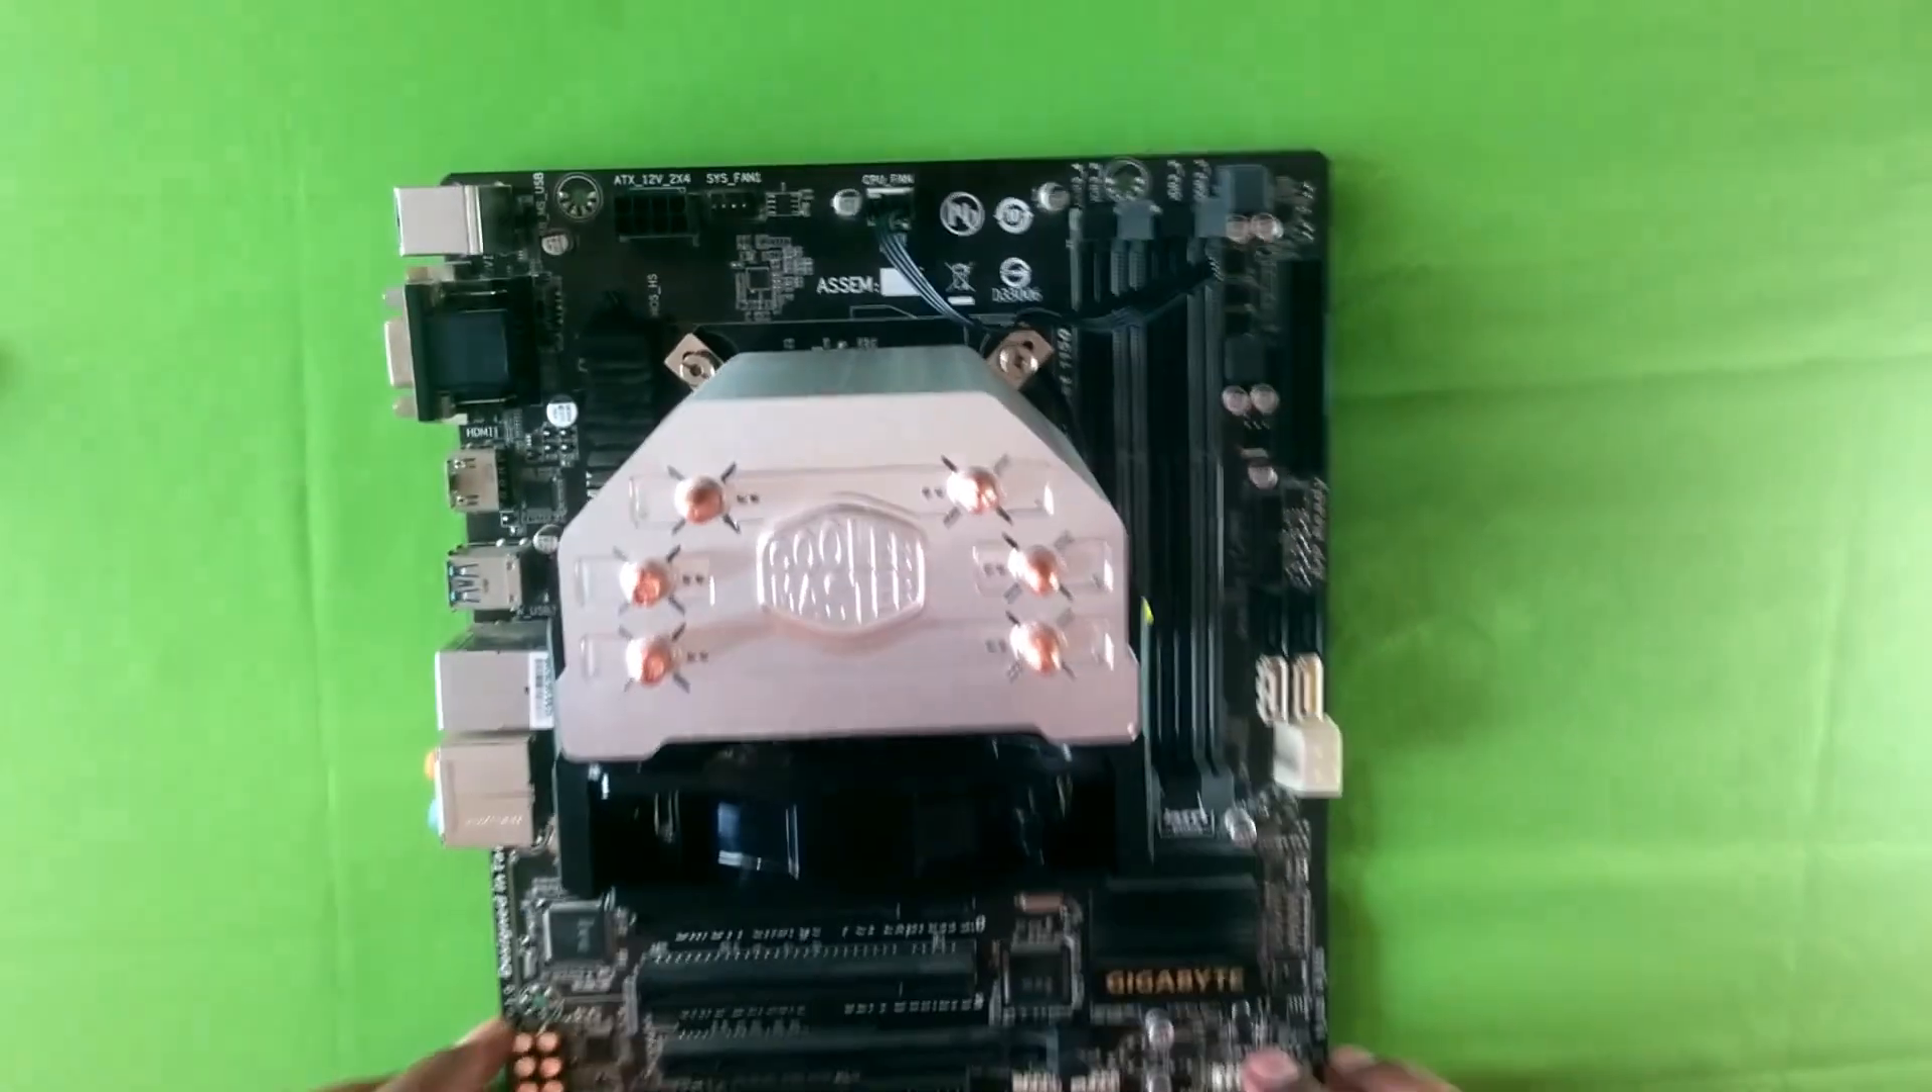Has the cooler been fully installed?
Yes.